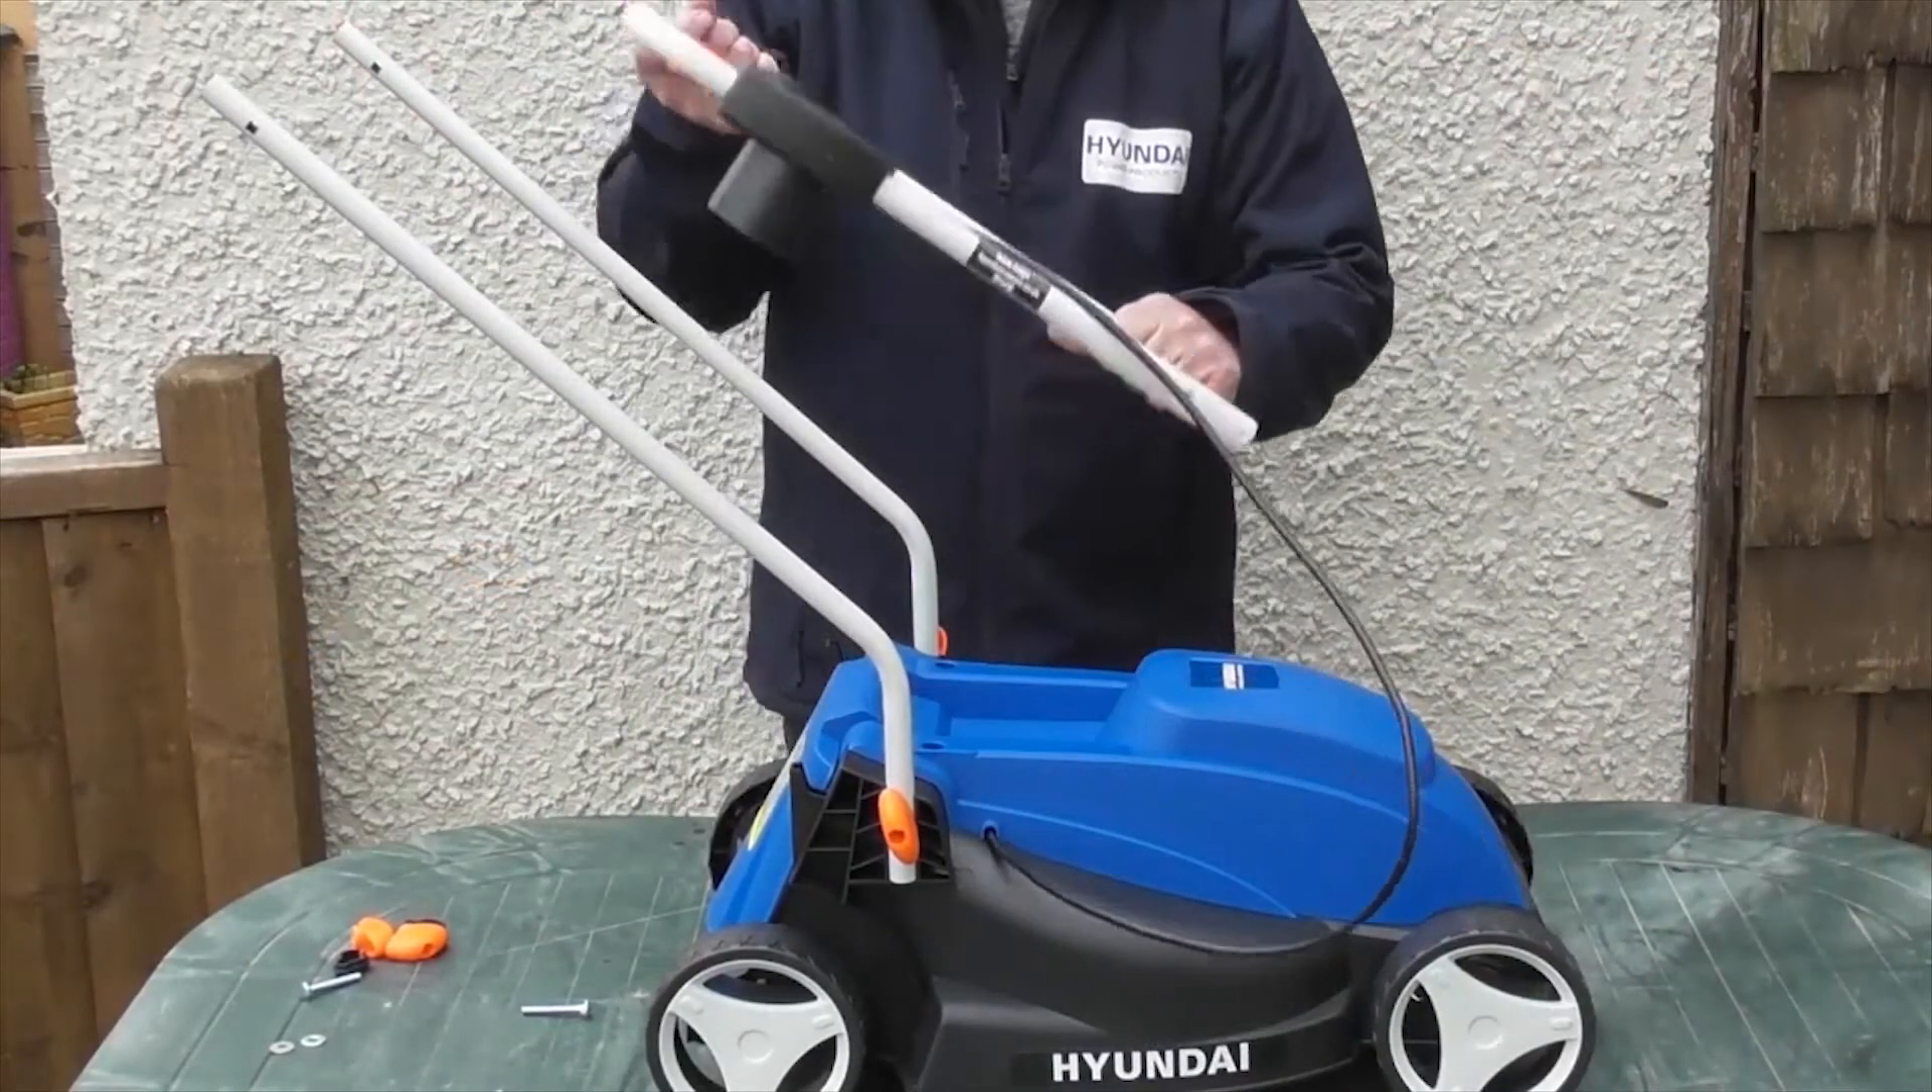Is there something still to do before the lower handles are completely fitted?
No.